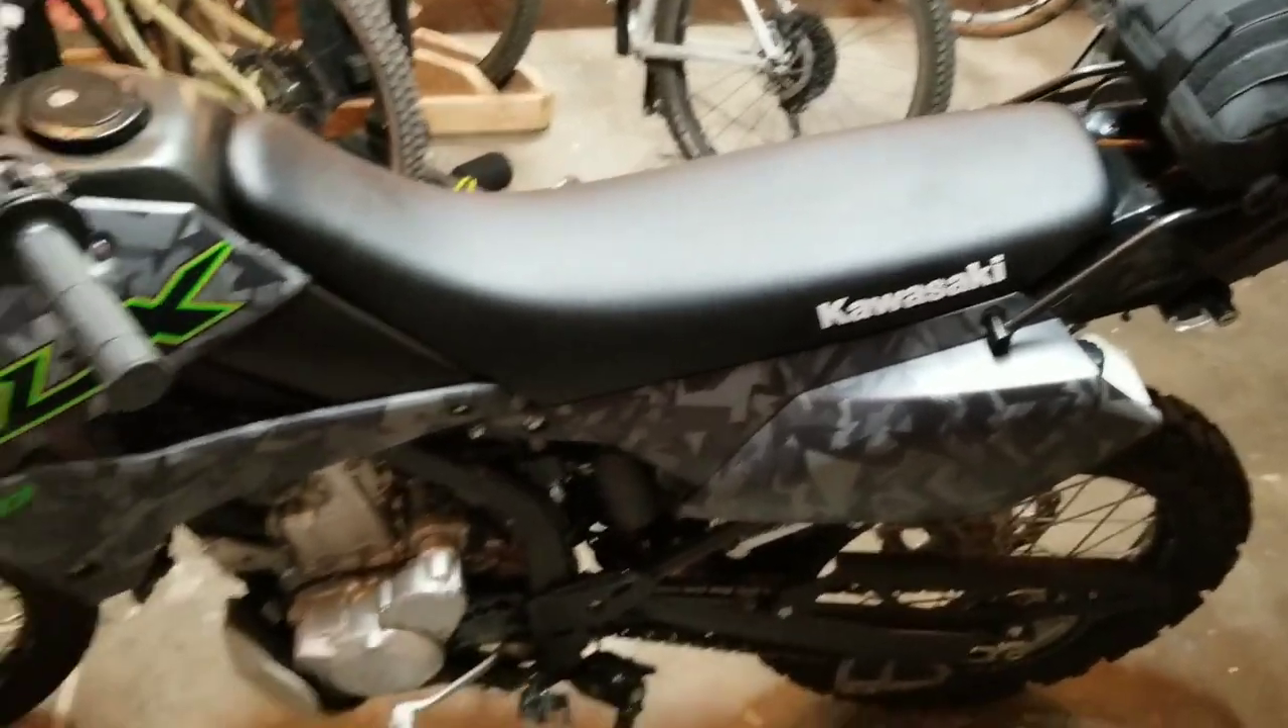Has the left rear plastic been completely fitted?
Yes.